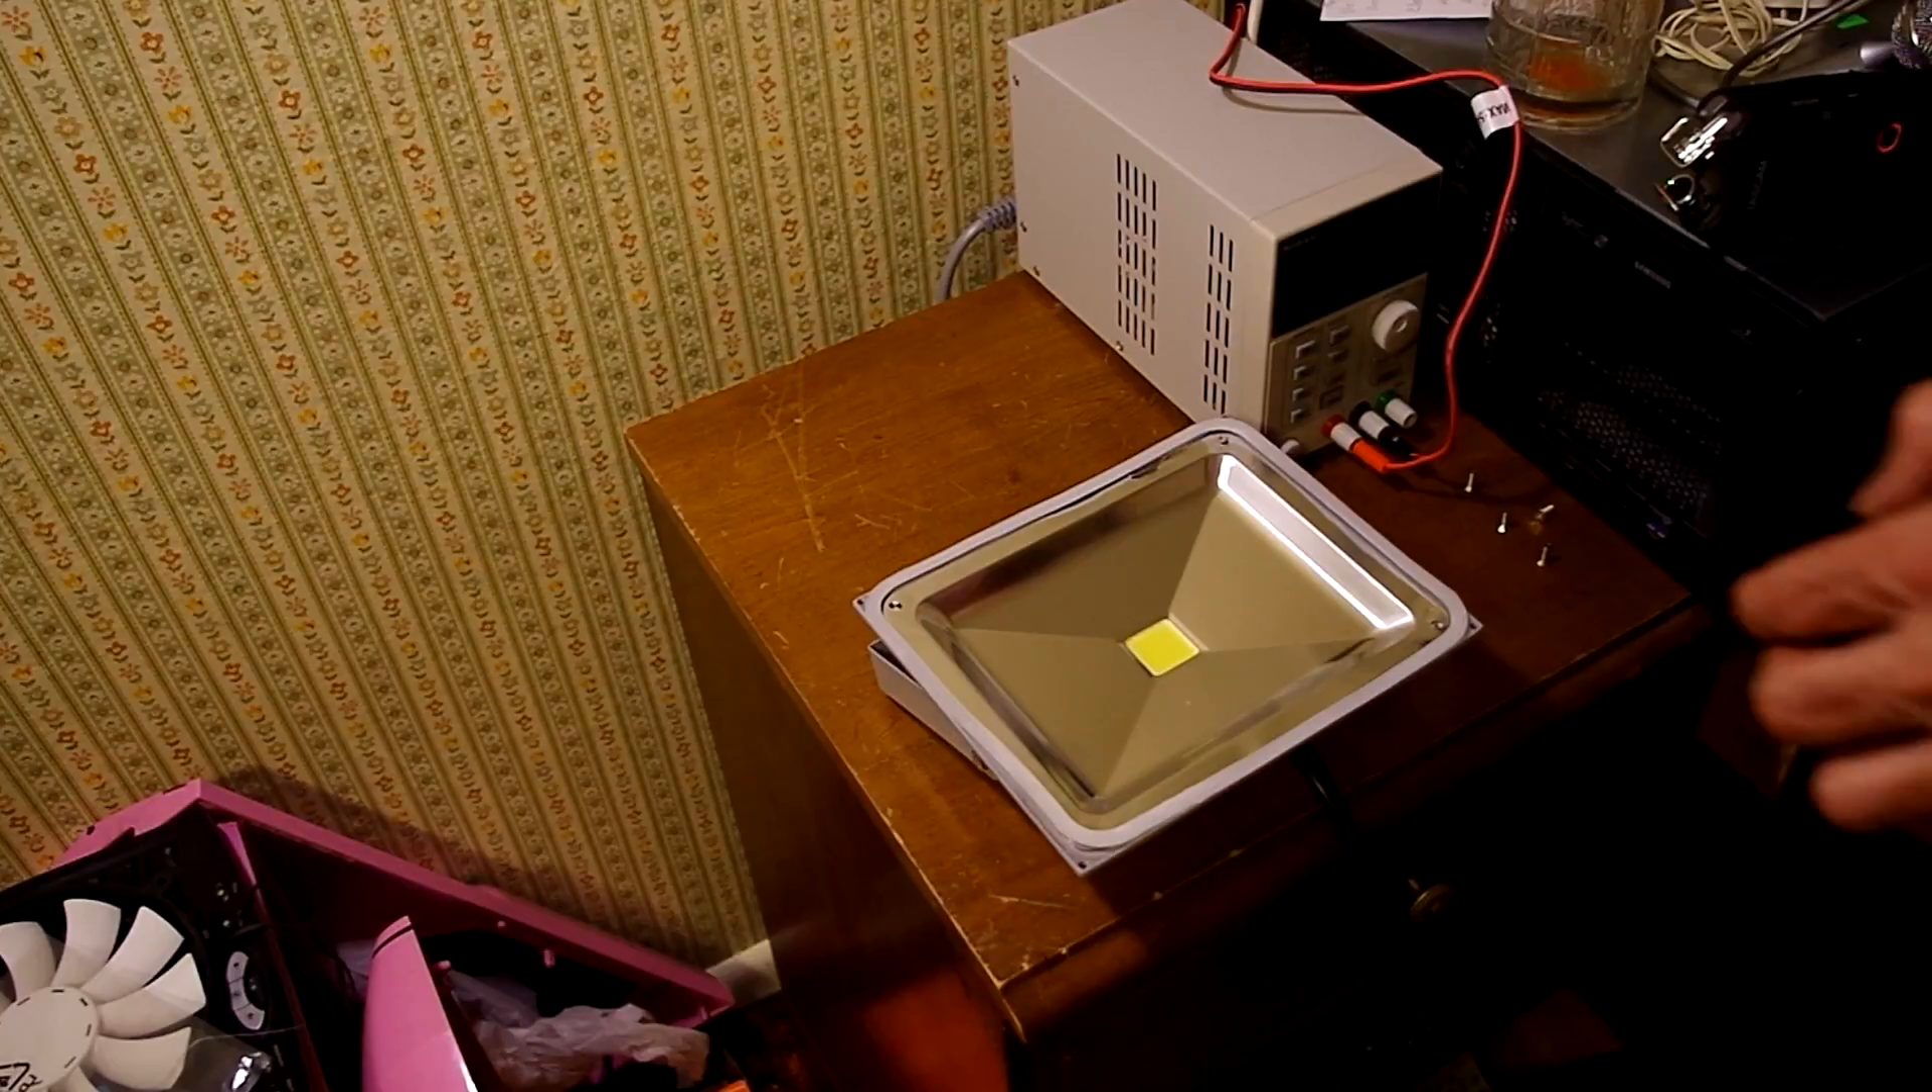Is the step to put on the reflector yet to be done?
No.